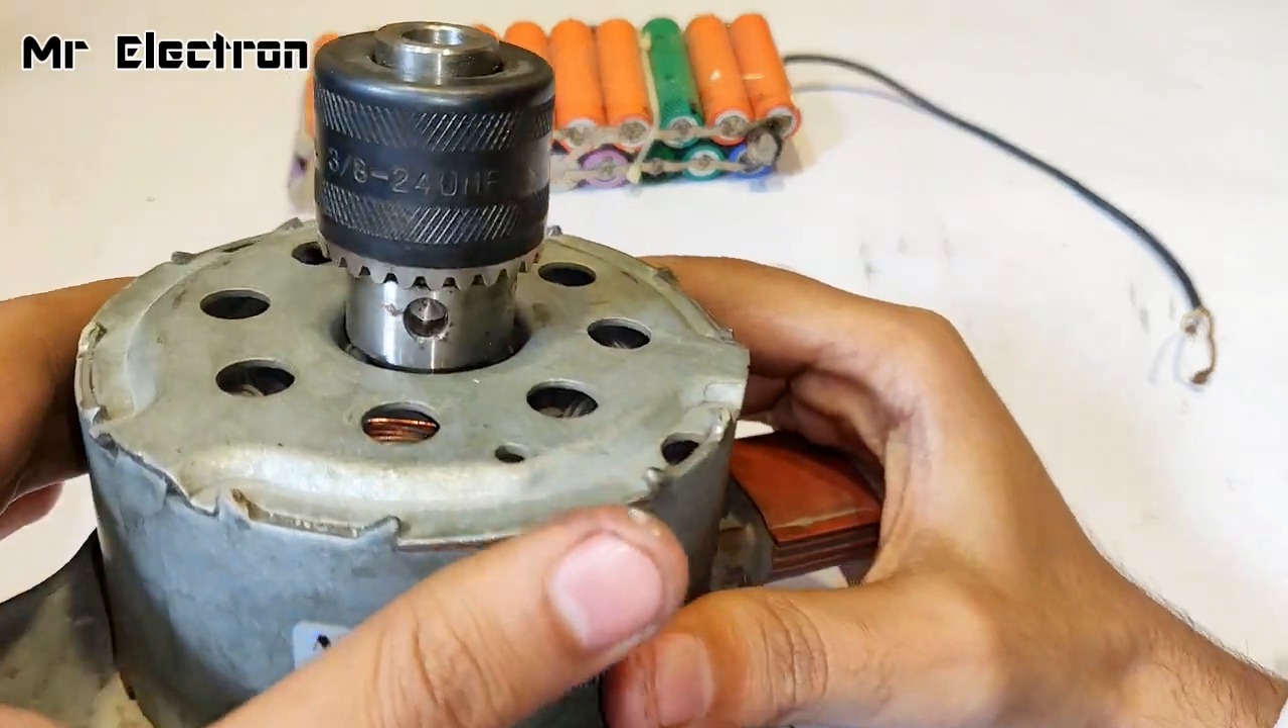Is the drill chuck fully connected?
Yes.